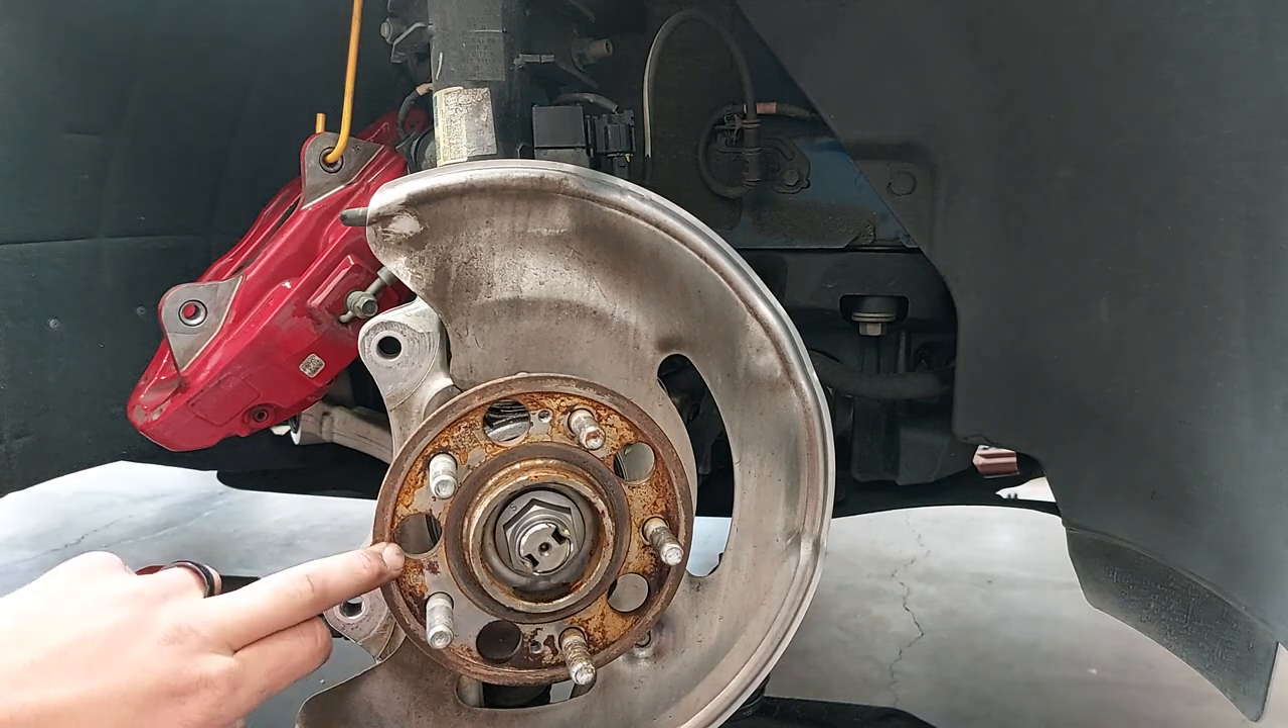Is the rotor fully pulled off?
Yes.